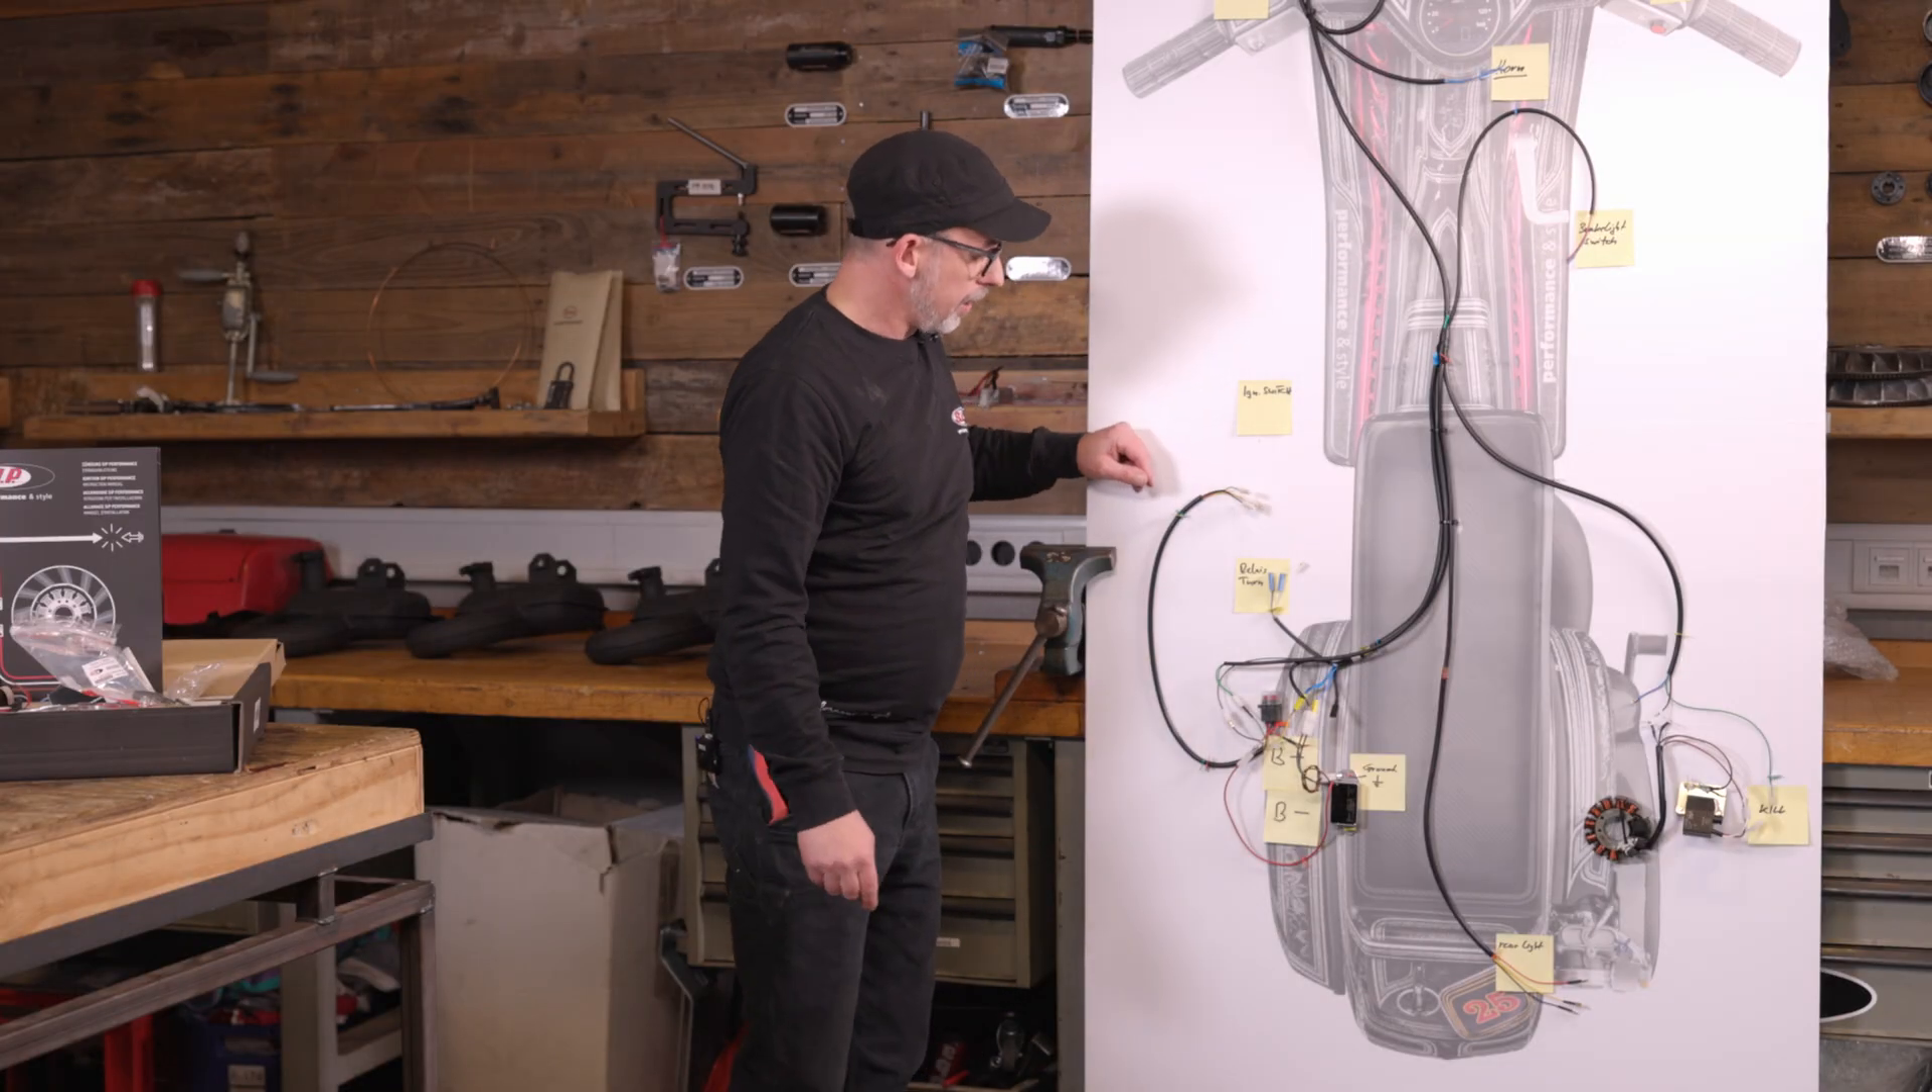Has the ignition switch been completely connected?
No.